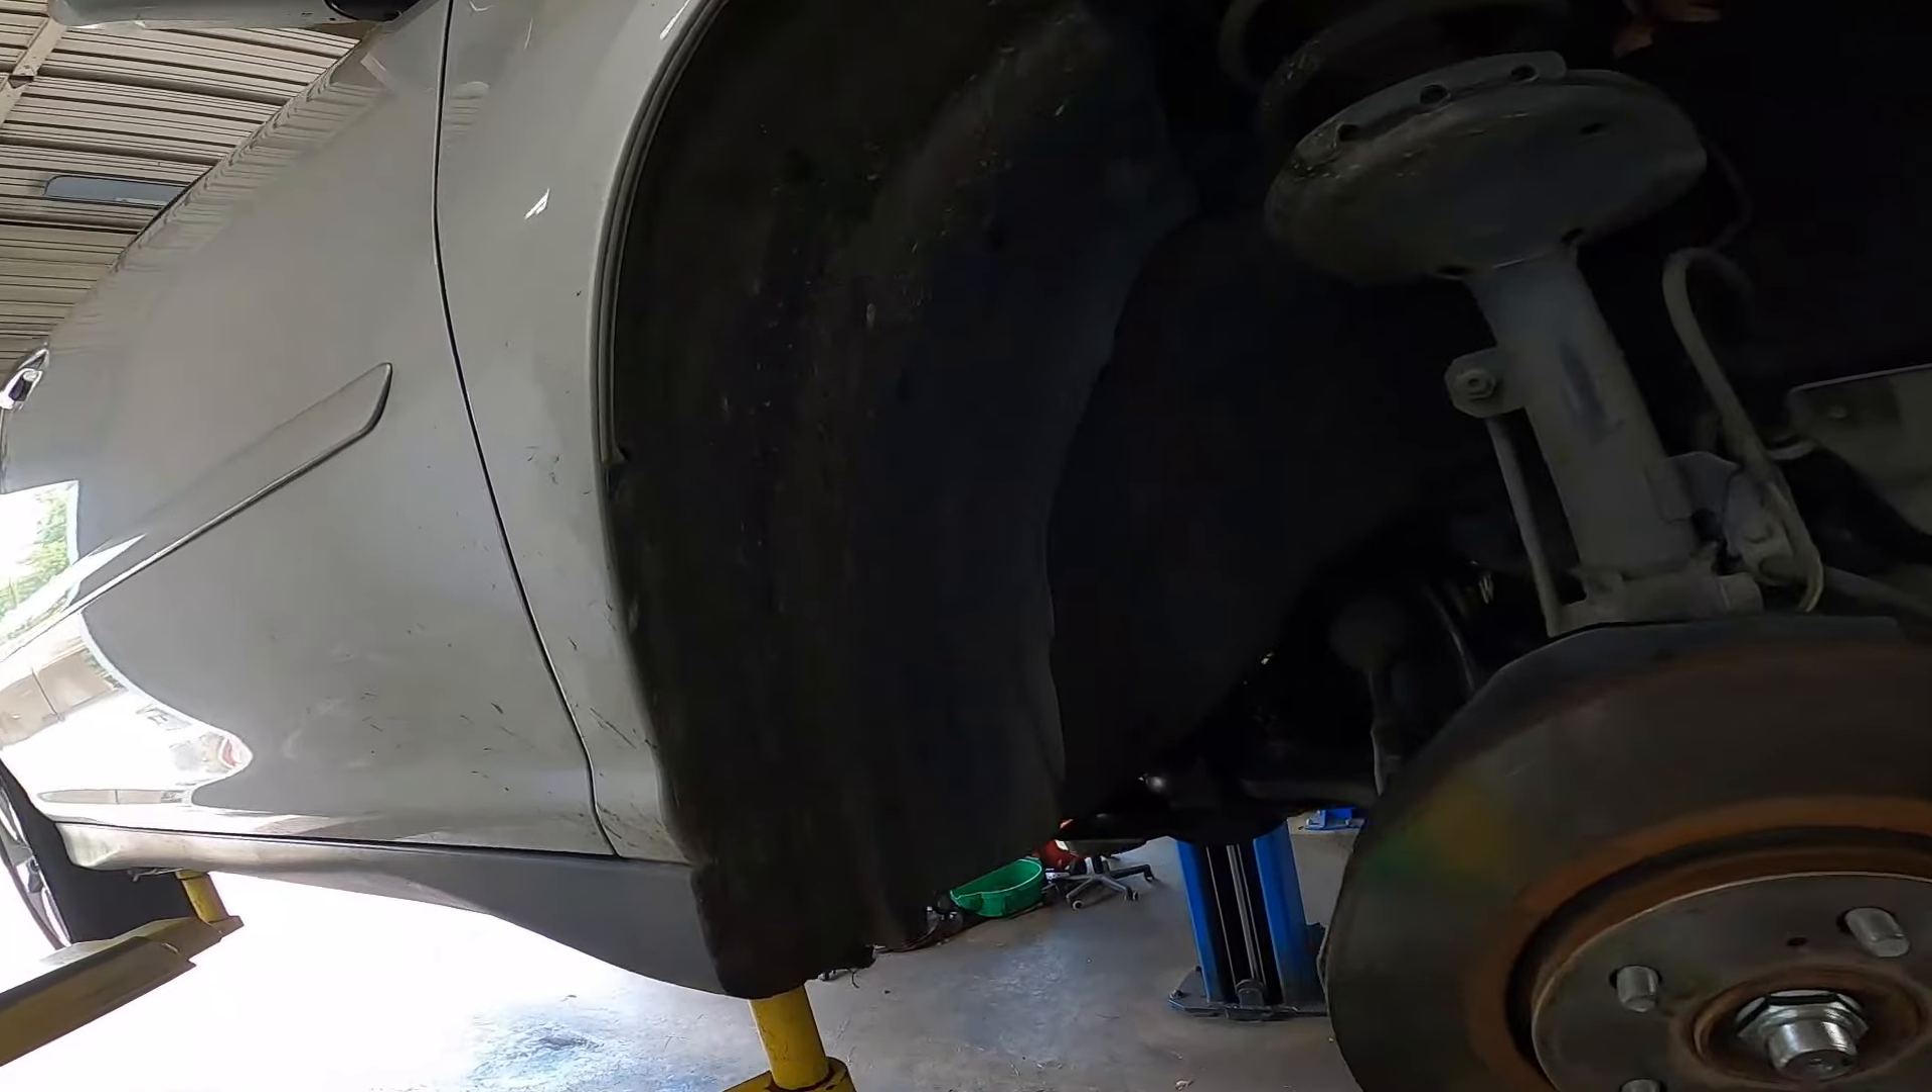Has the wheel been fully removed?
Yes.